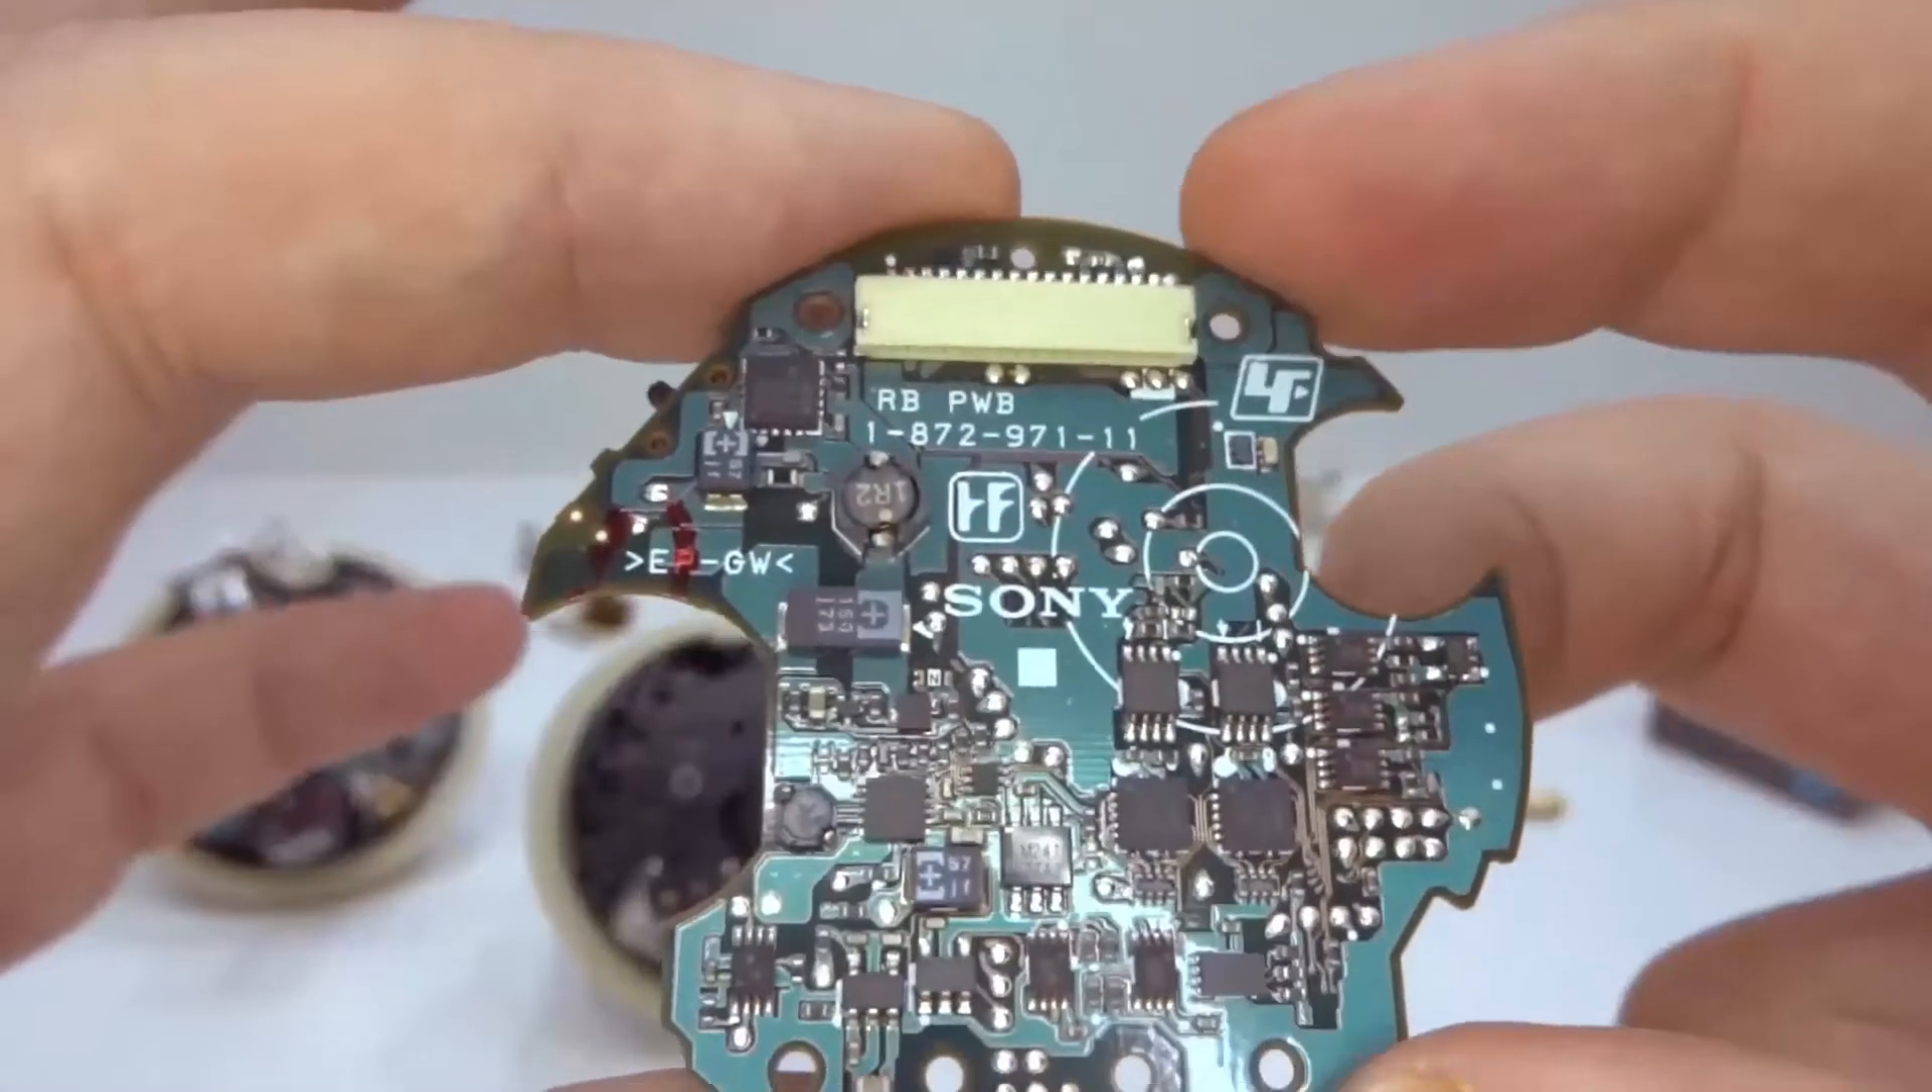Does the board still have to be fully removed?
No.